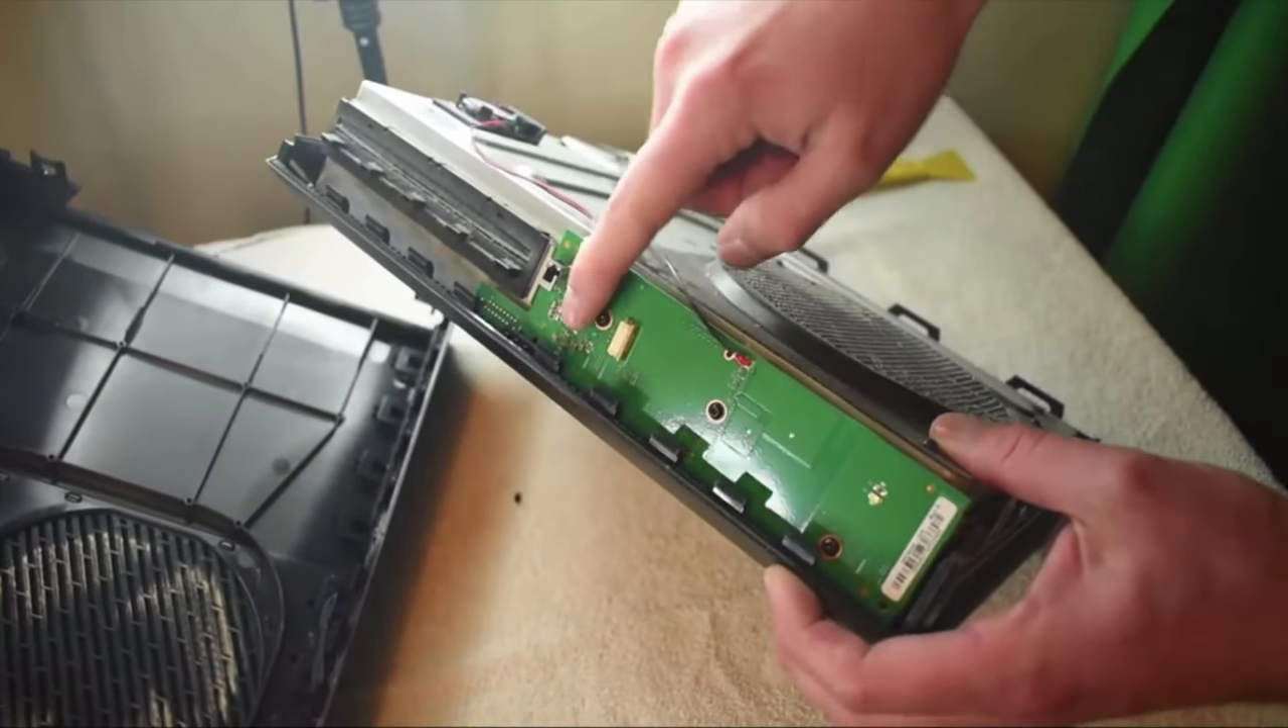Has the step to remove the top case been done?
Yes.